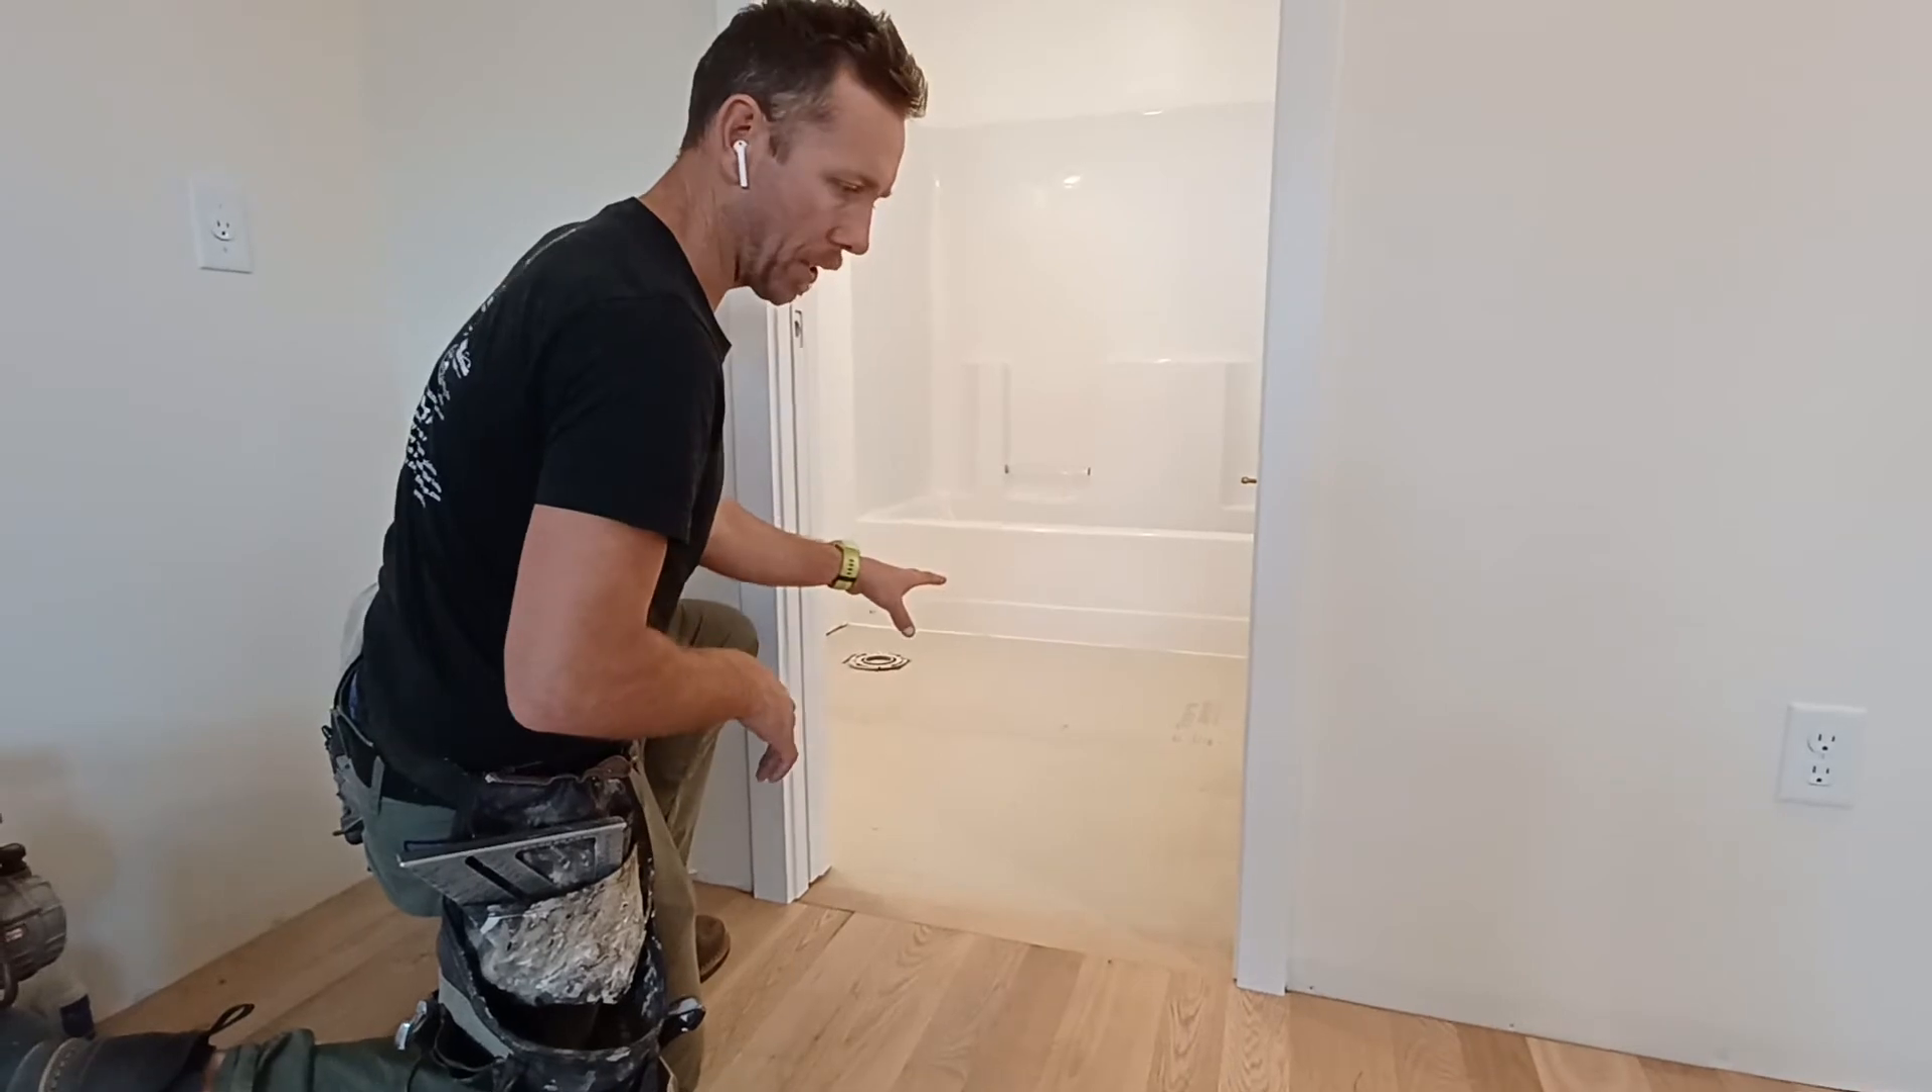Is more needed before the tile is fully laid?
Yes.